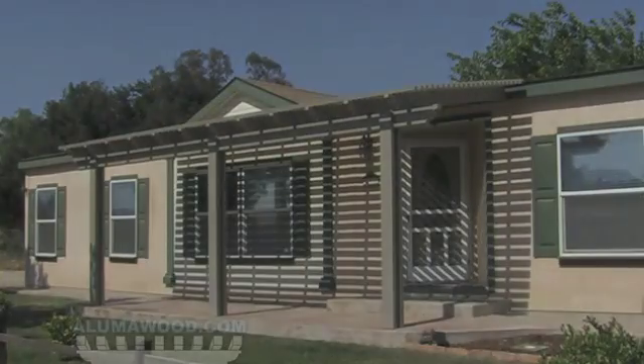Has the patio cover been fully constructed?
Yes.